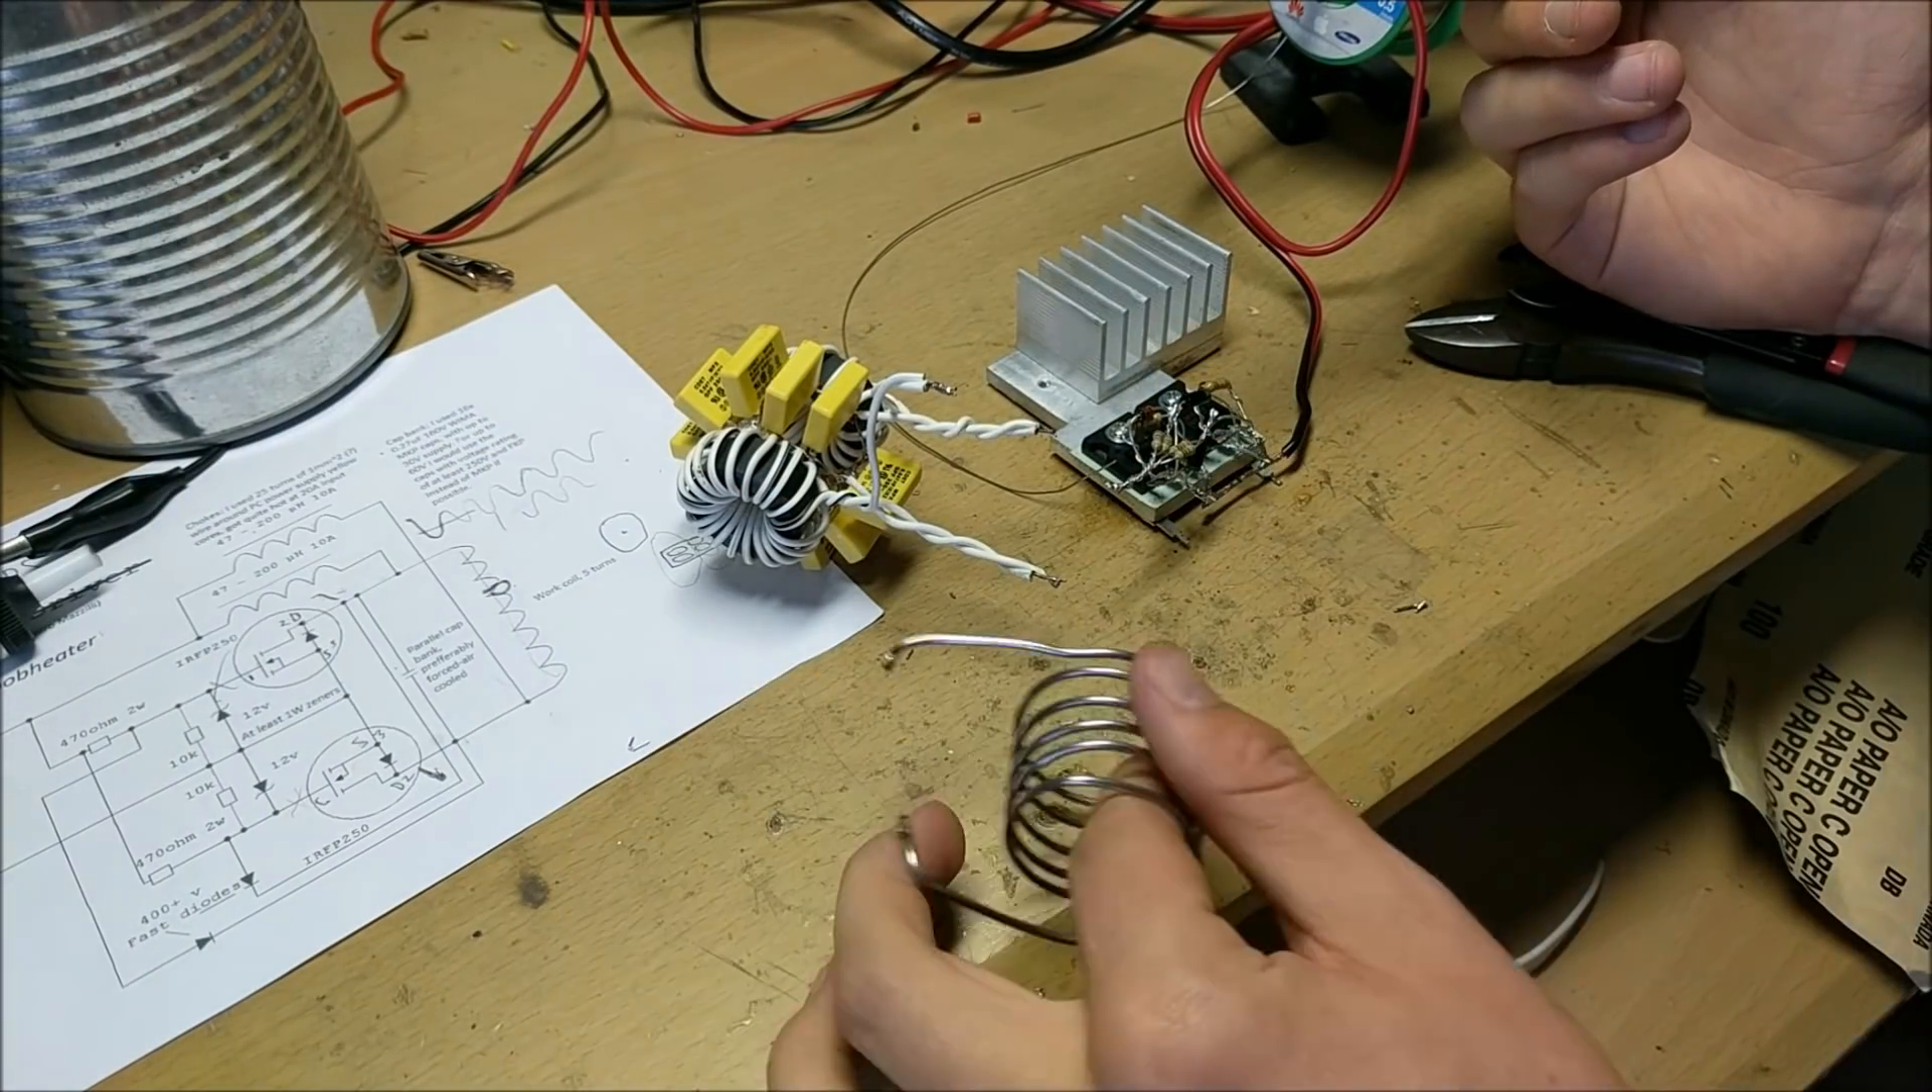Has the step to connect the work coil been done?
No.